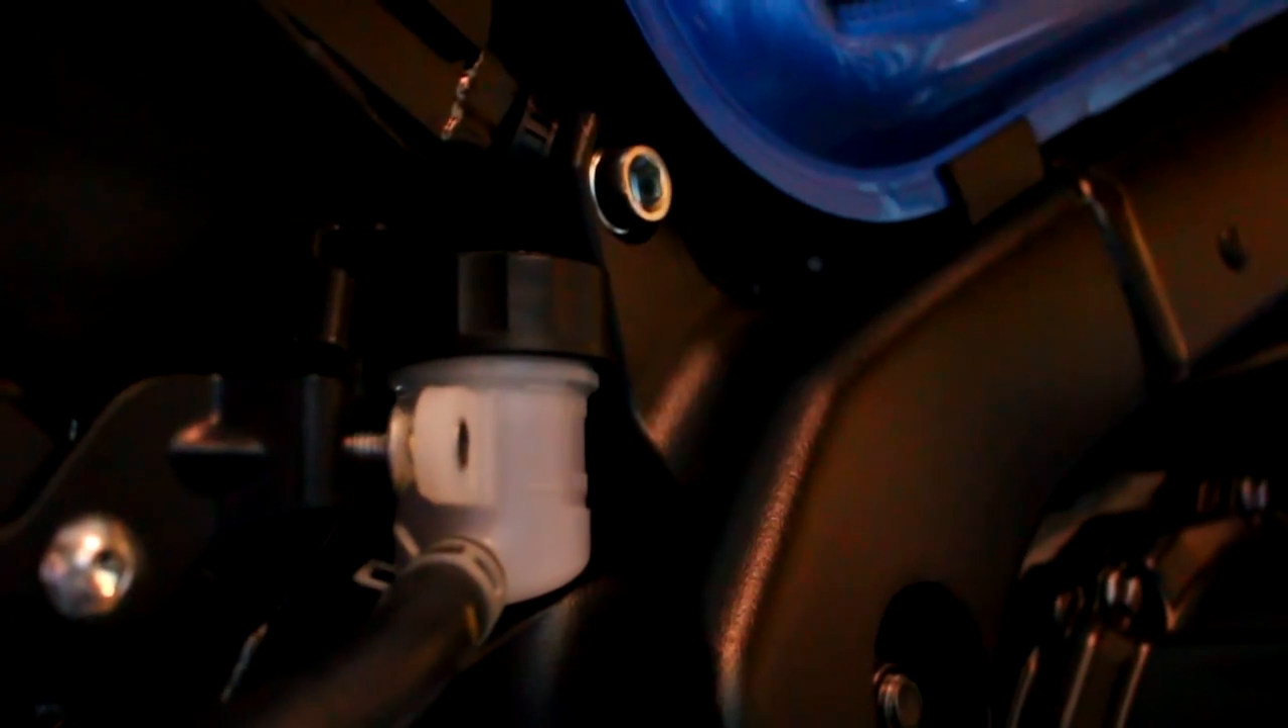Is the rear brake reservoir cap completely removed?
No.